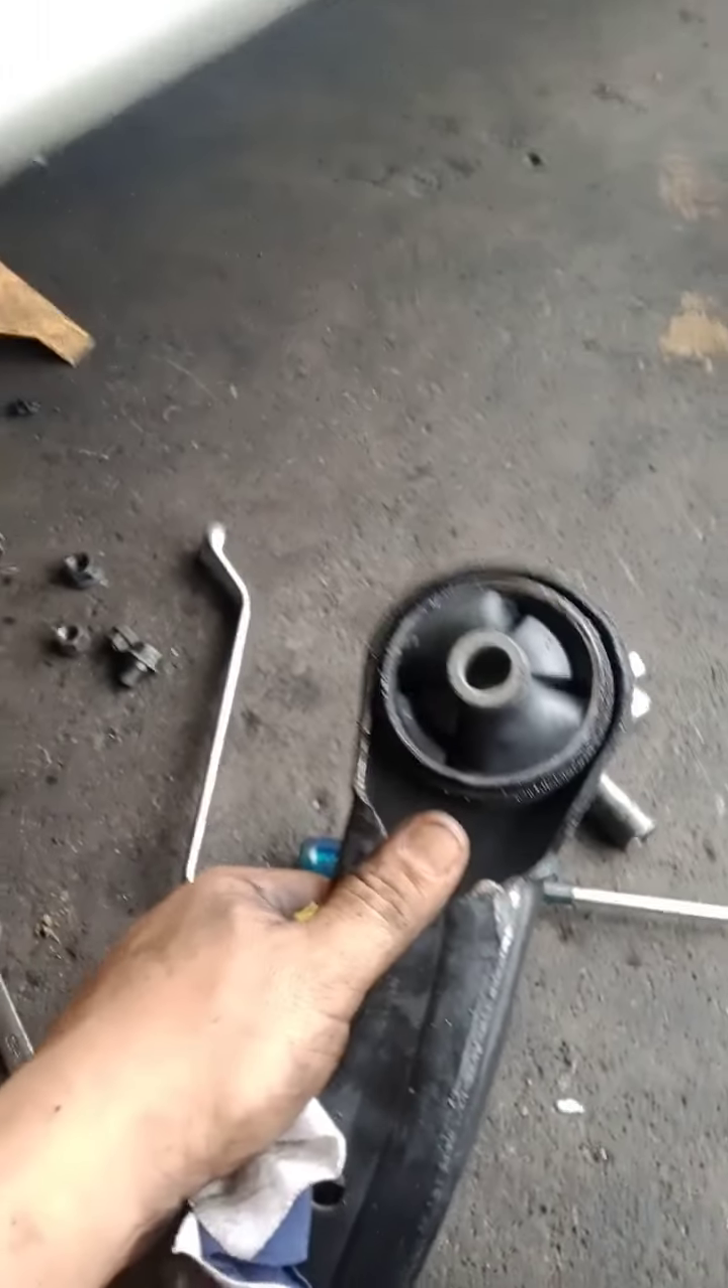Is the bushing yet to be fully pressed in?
No.